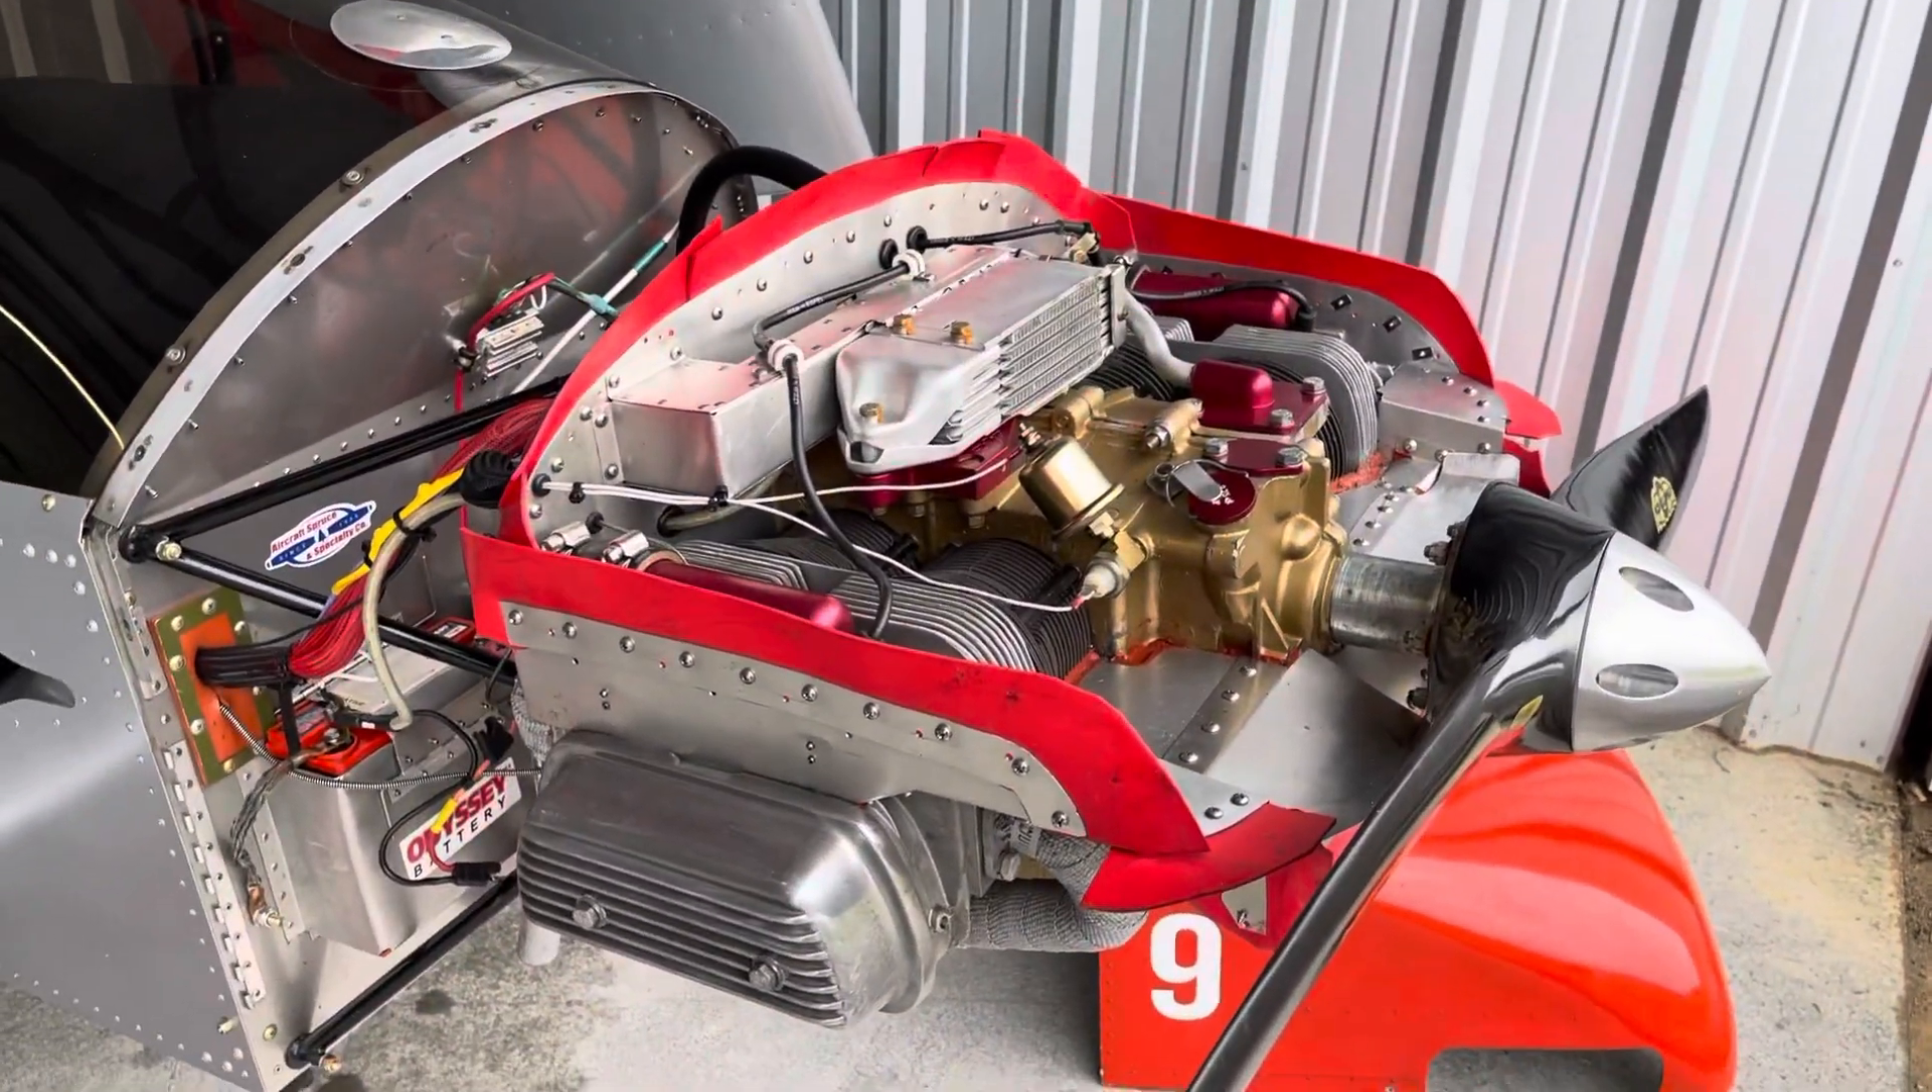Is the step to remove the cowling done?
Yes.